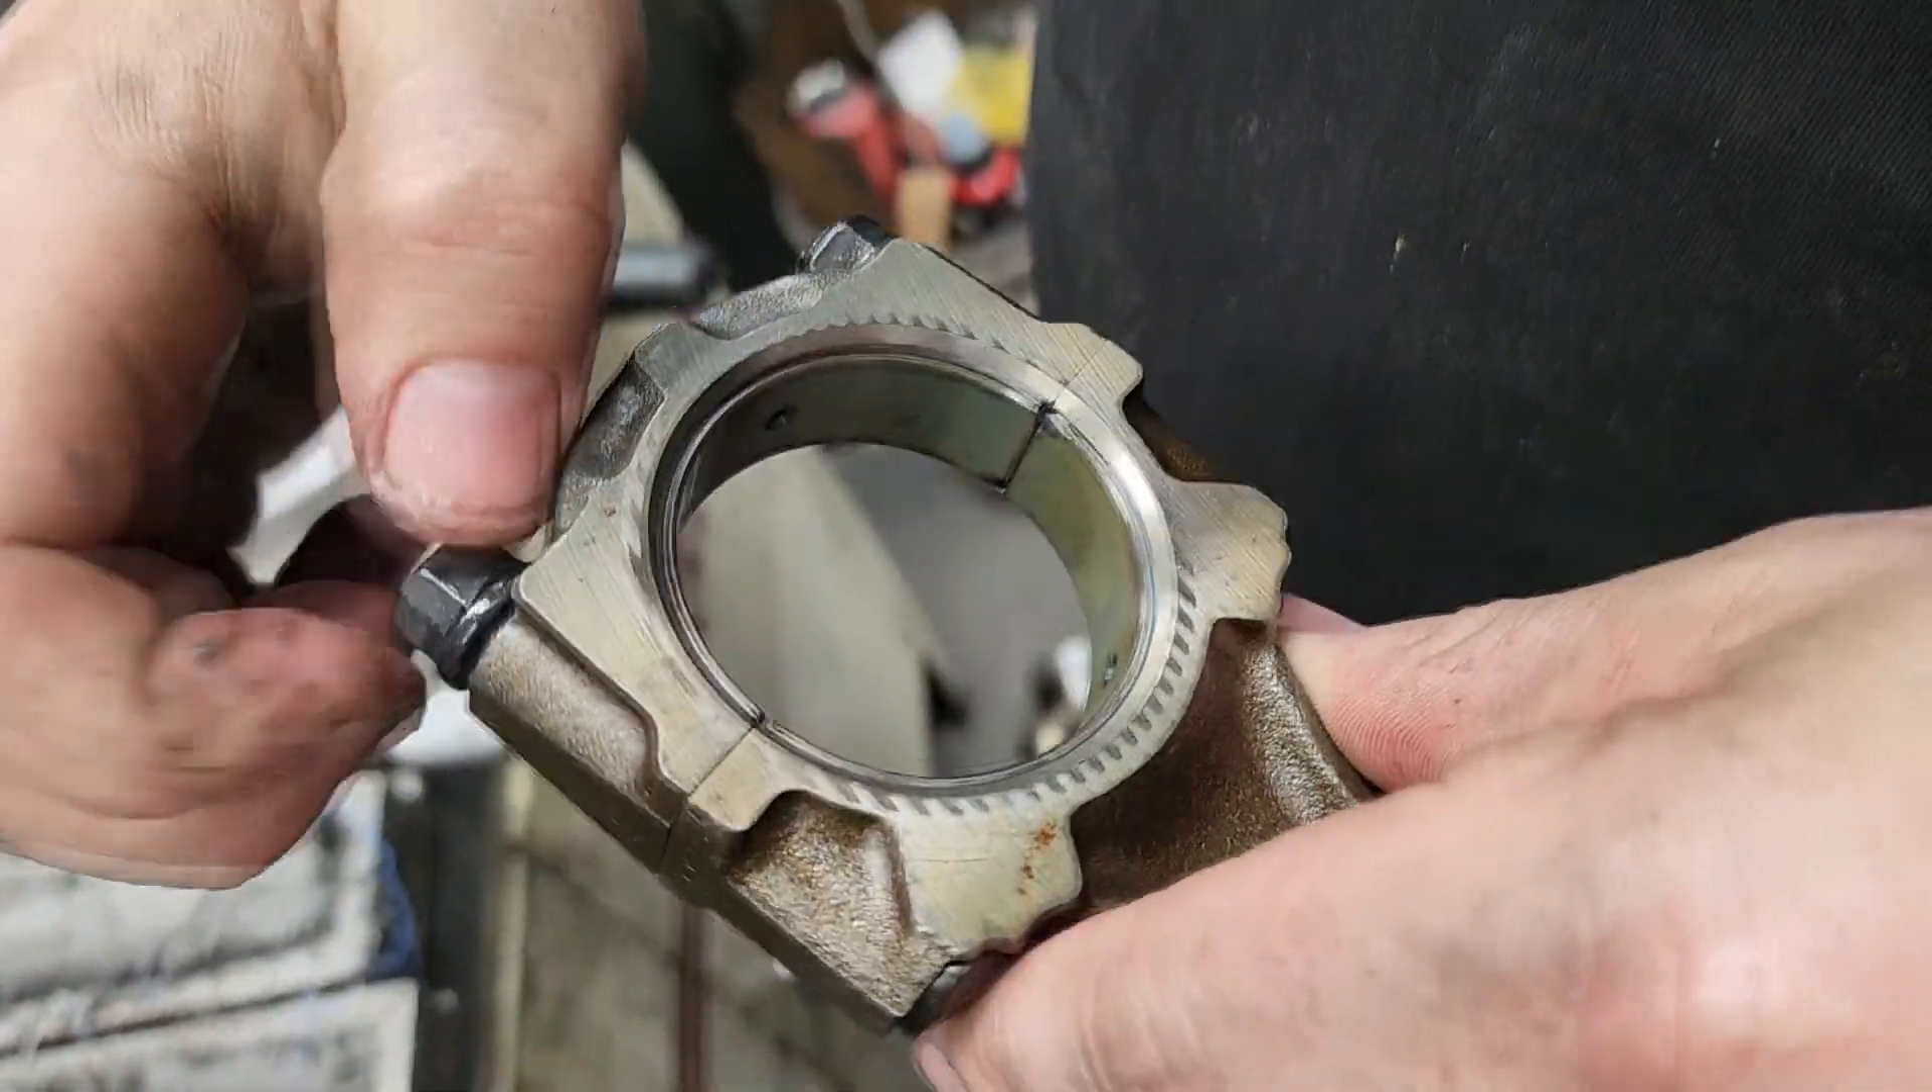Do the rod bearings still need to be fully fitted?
No.